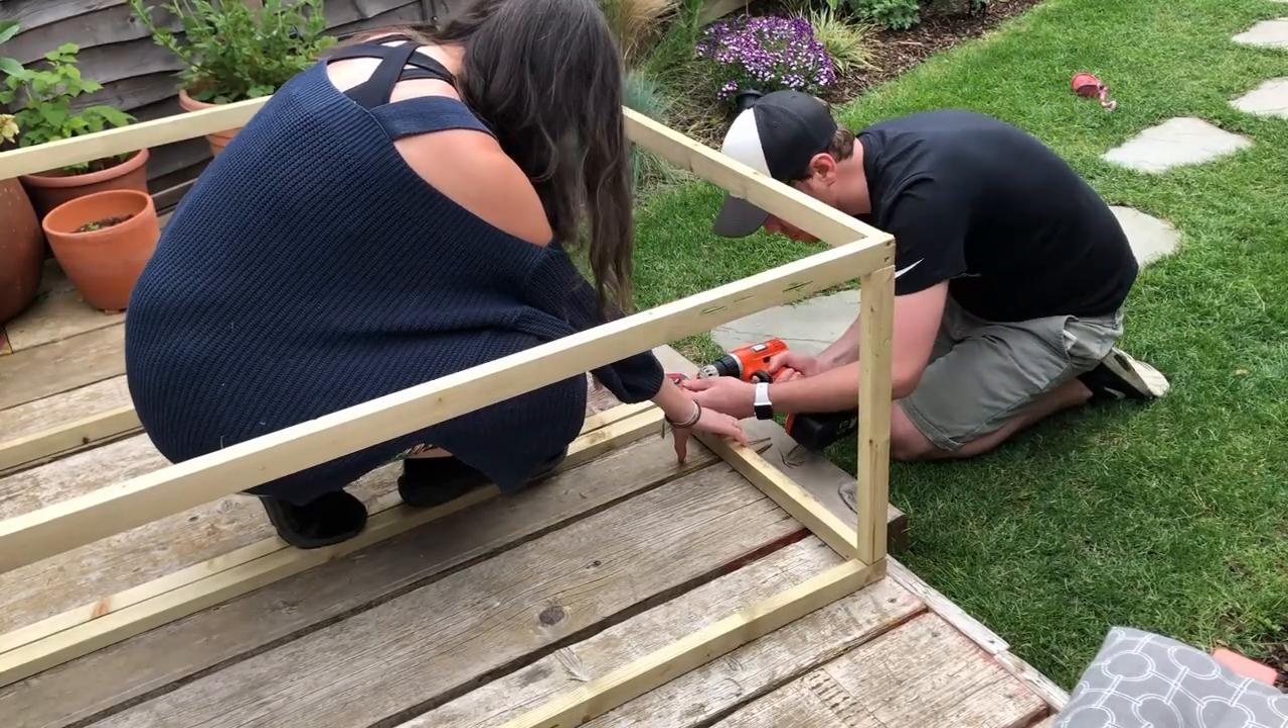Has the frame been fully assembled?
No.